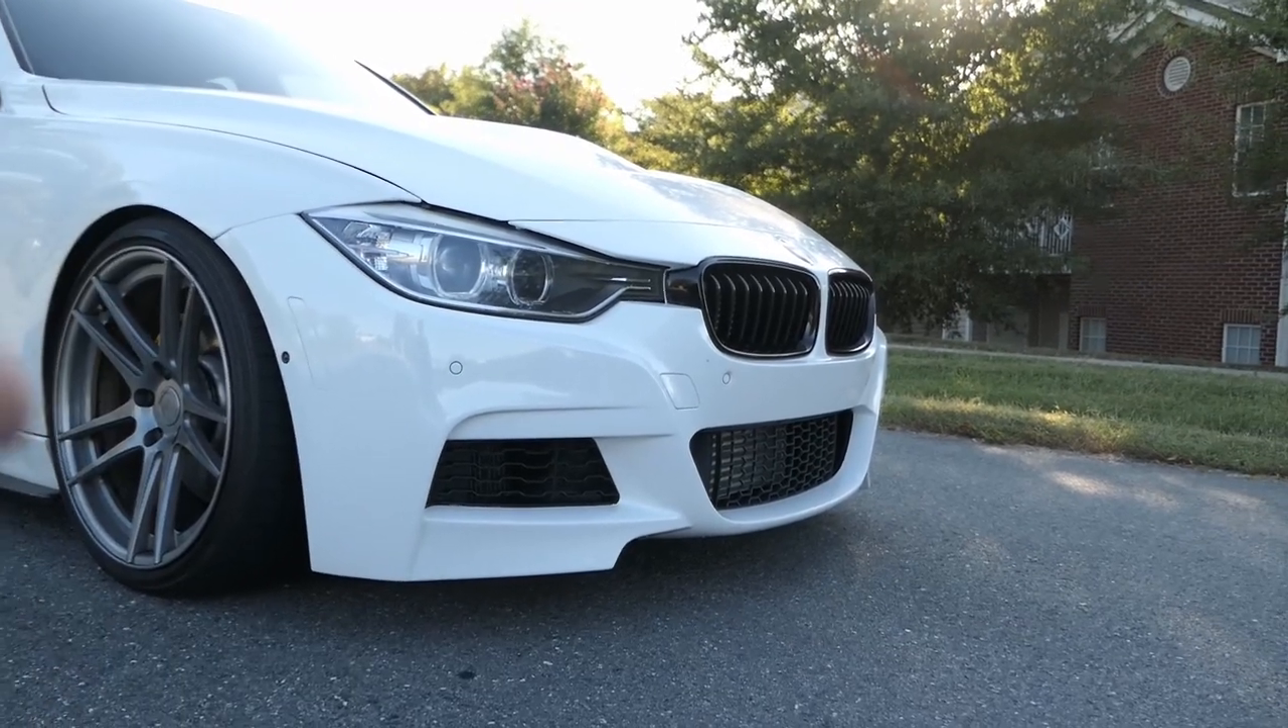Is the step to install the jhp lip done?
No.